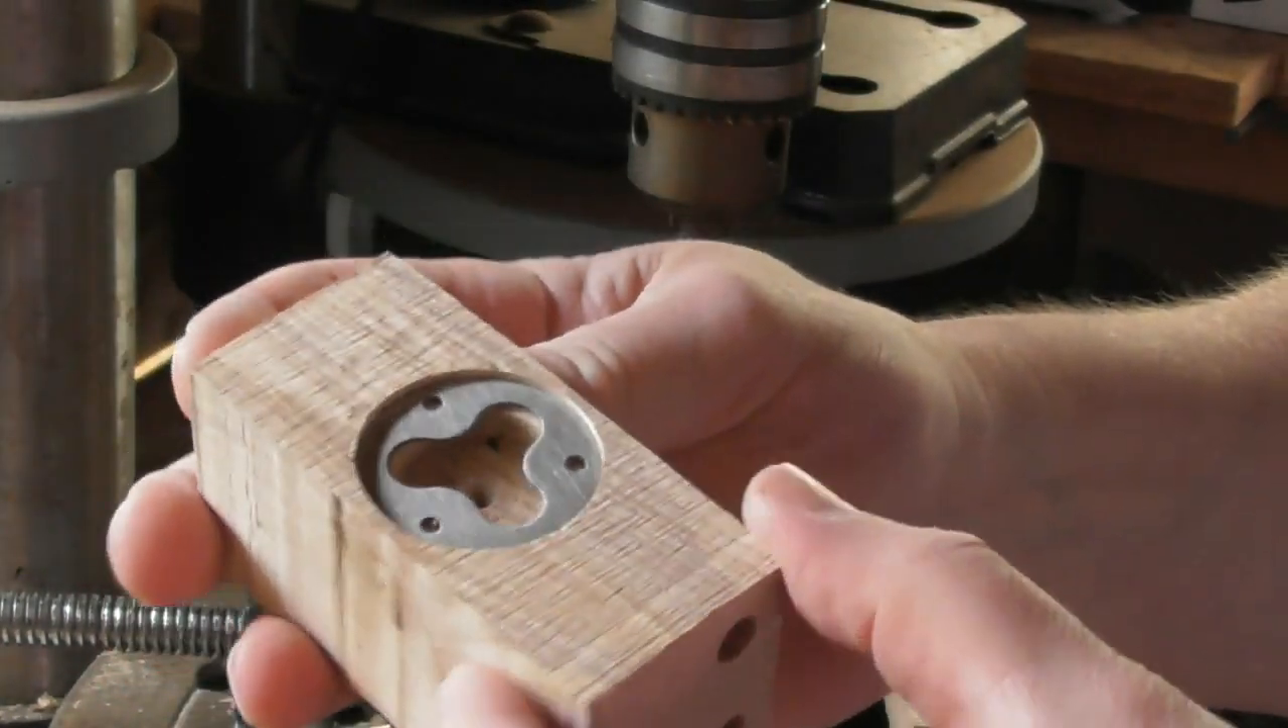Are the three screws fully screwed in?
No.